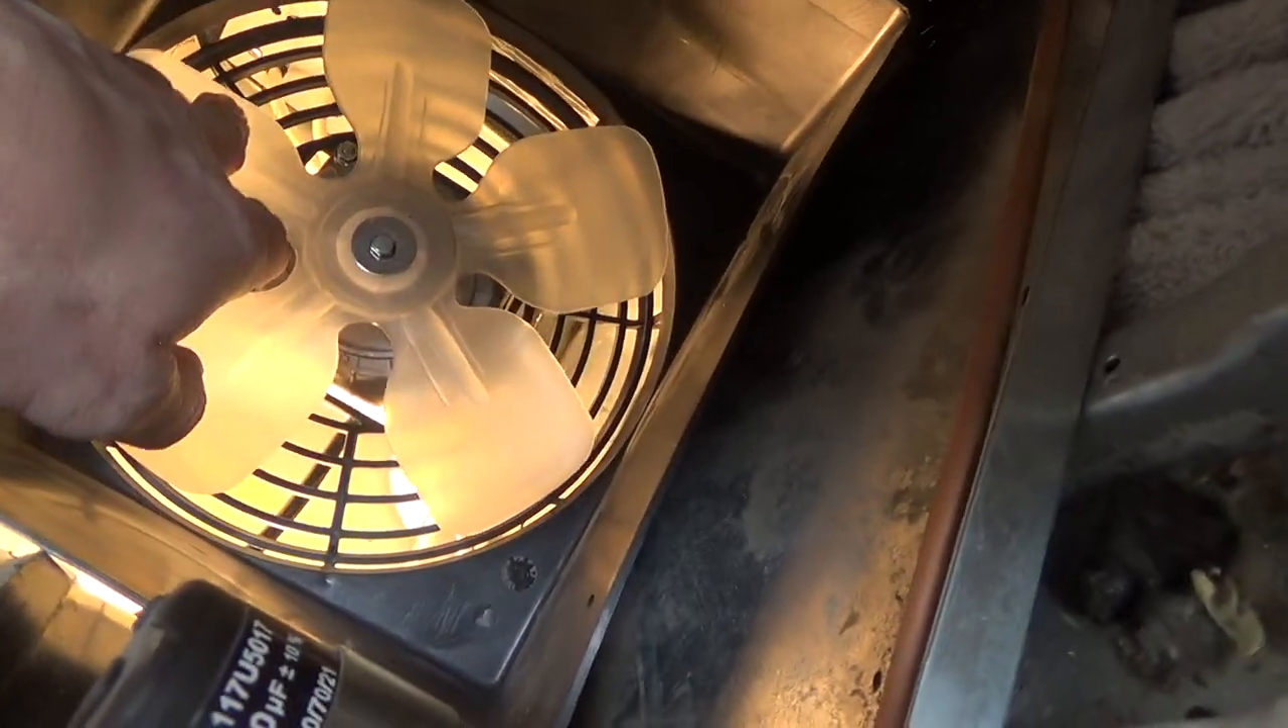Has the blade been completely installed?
Yes.